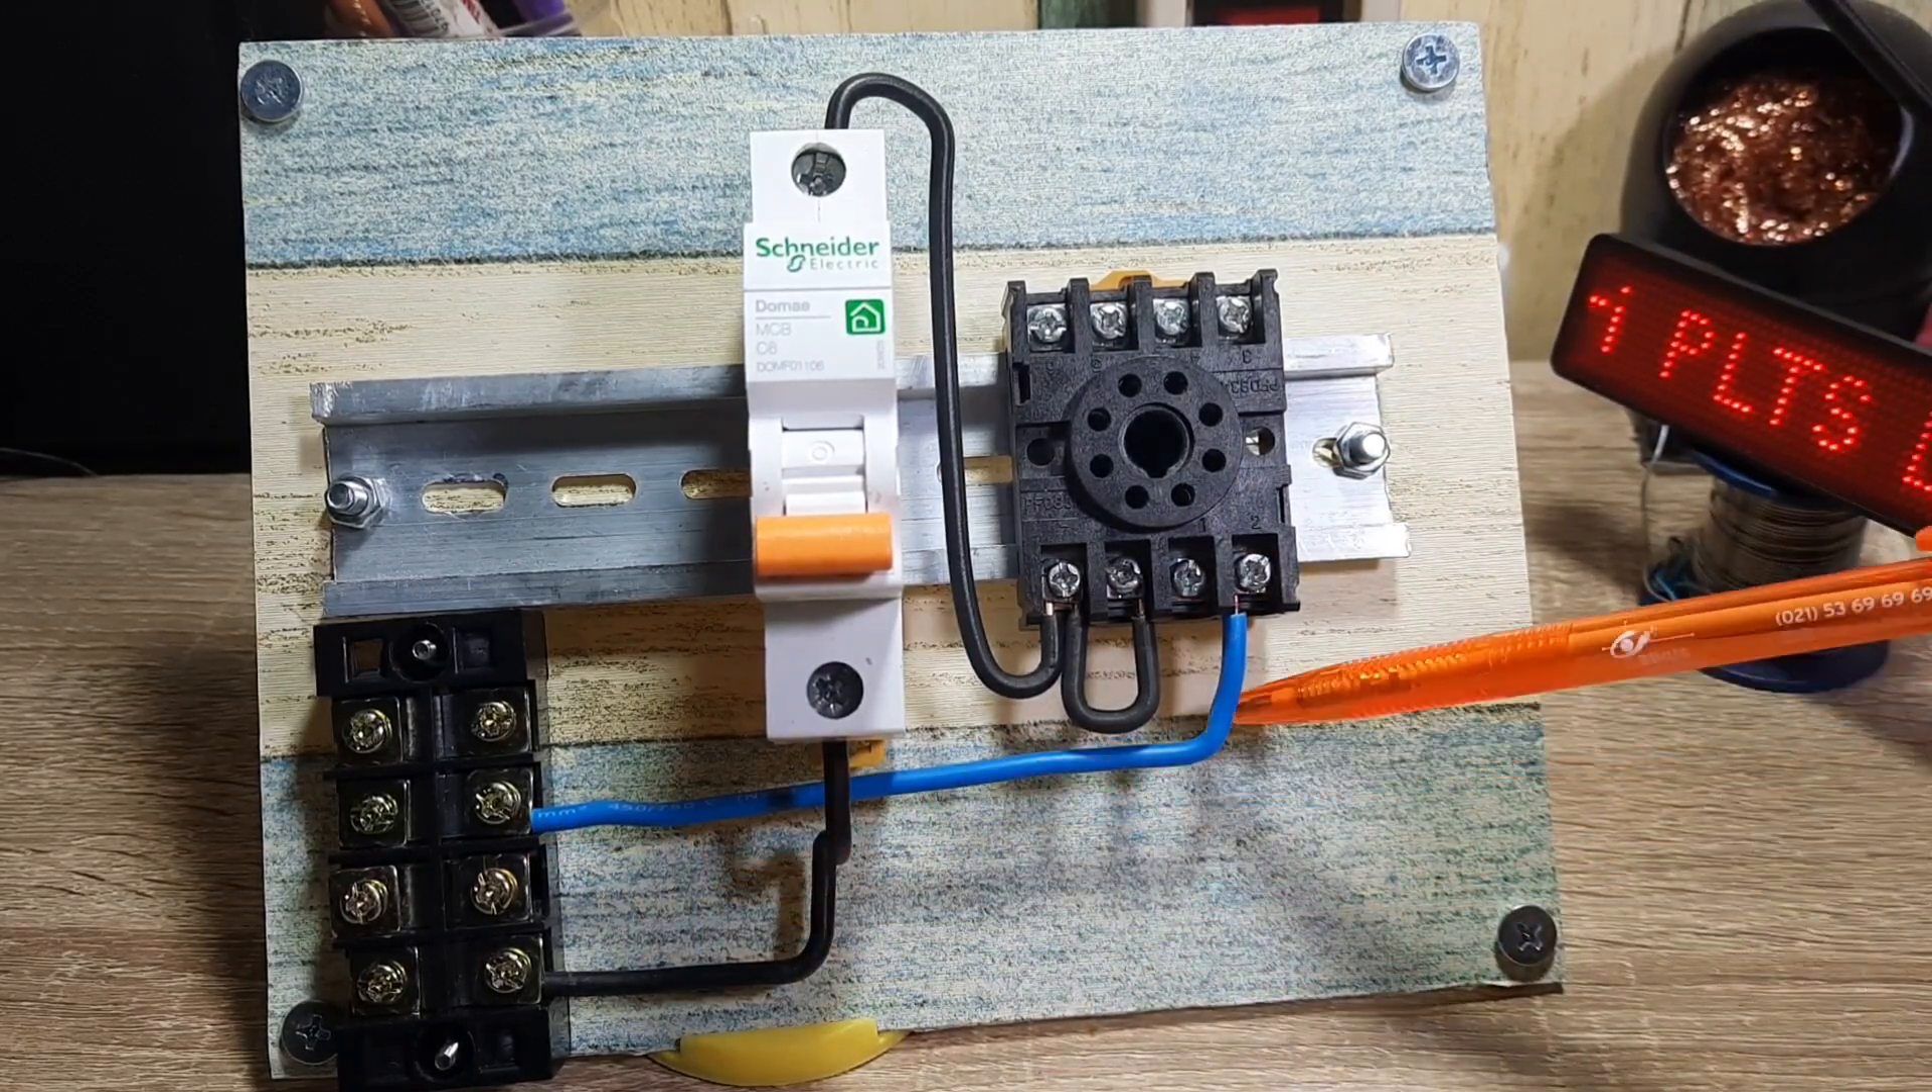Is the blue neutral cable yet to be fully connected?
No.